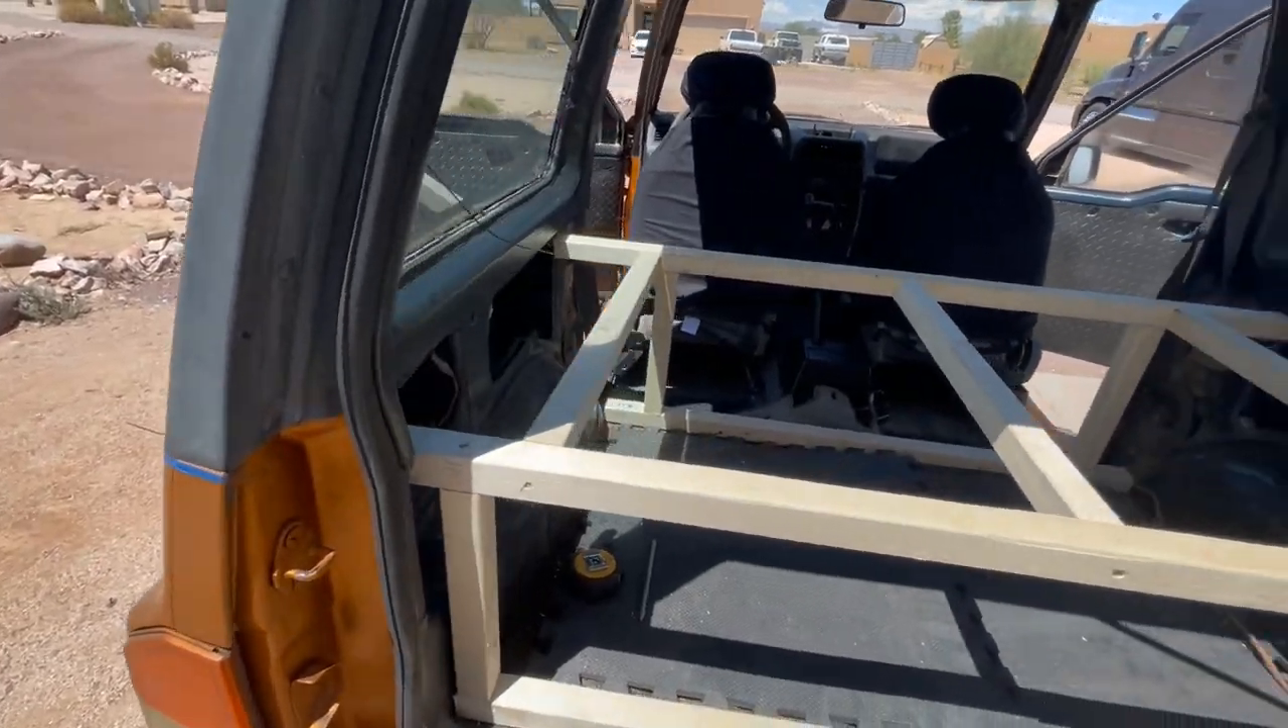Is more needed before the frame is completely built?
No.